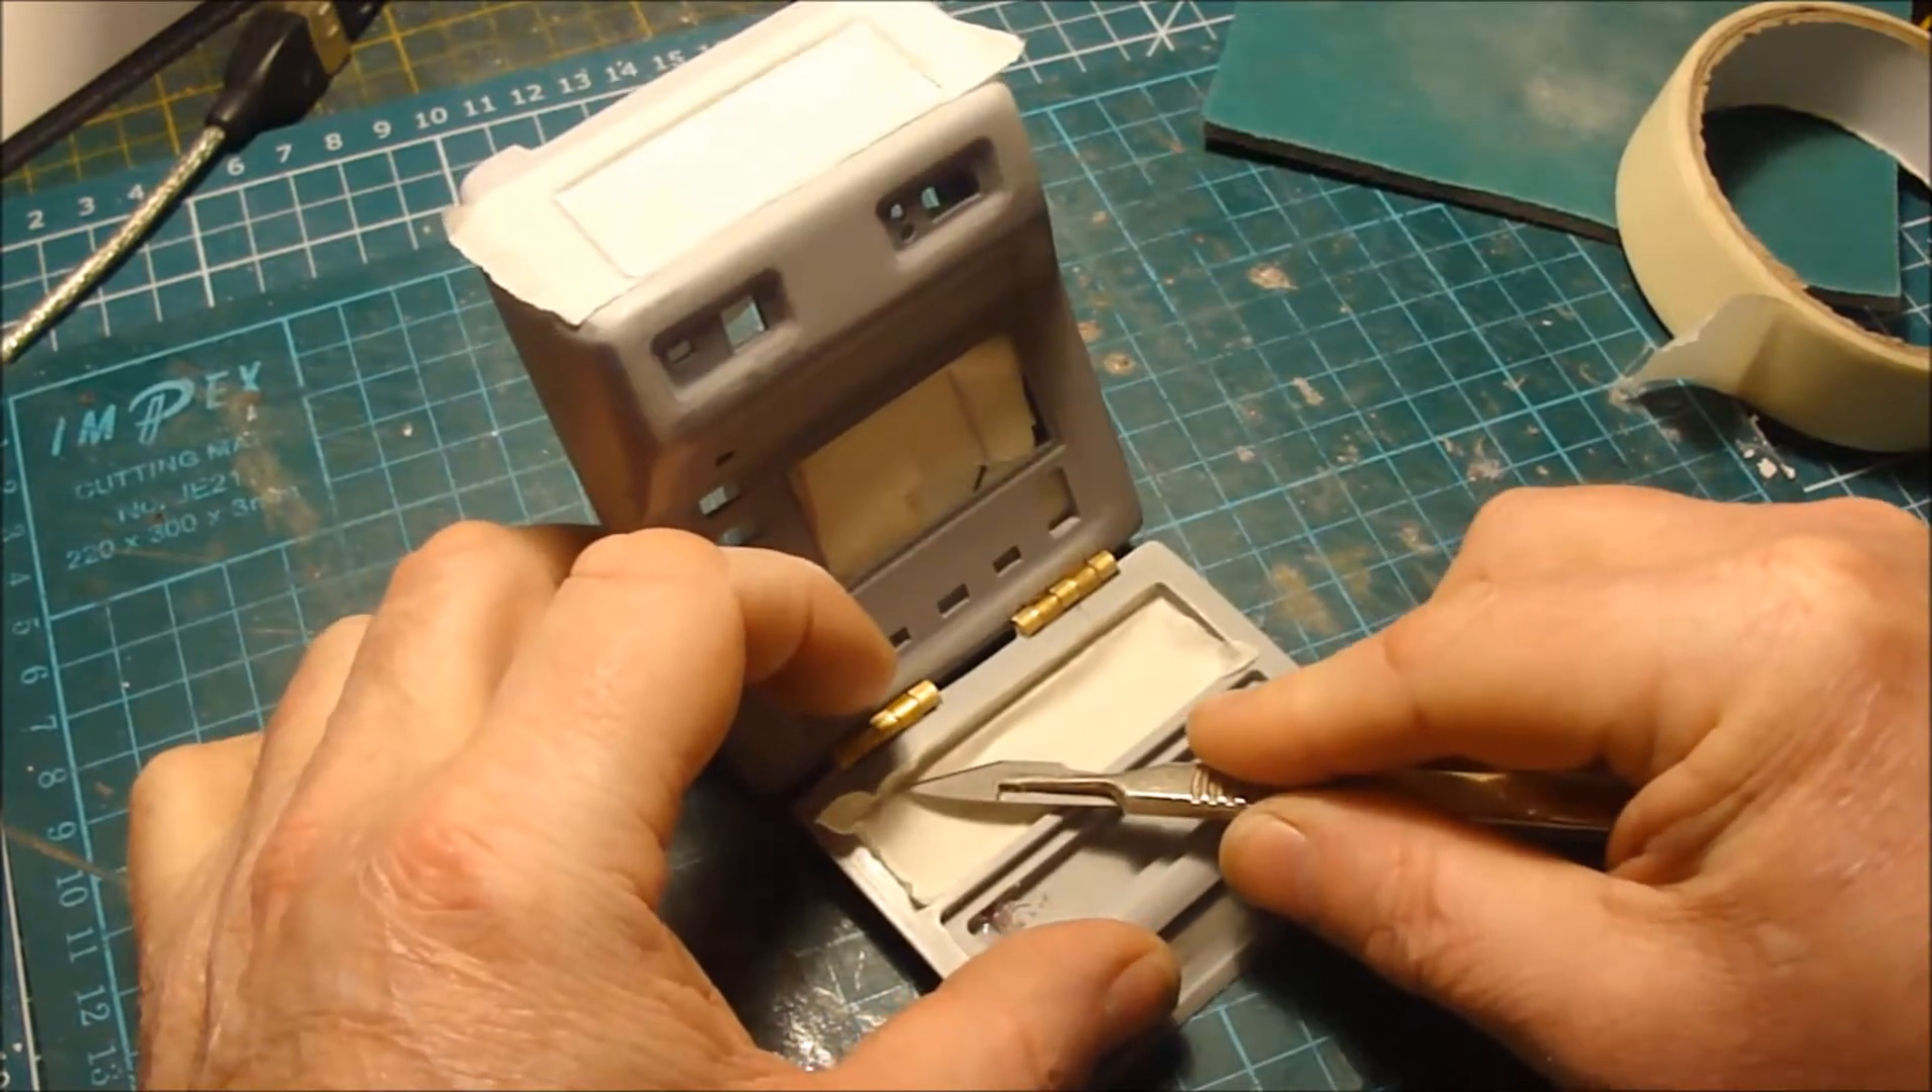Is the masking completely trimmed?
No.